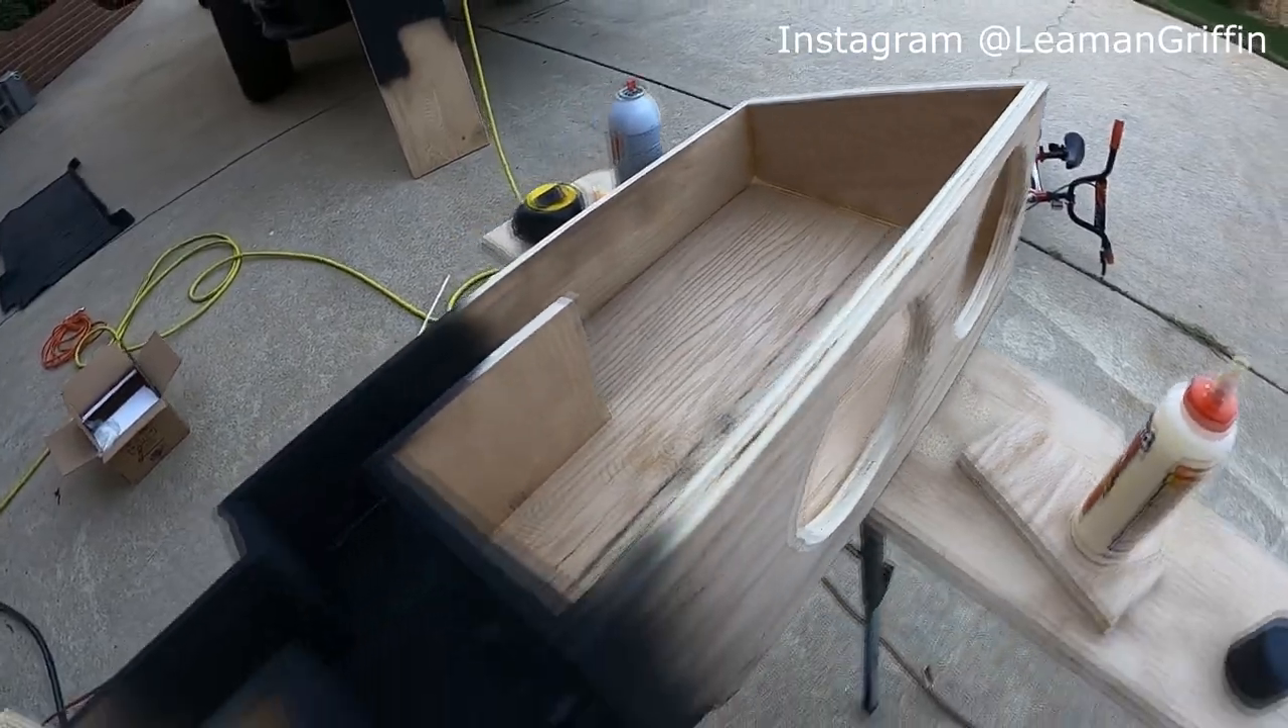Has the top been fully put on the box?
No.